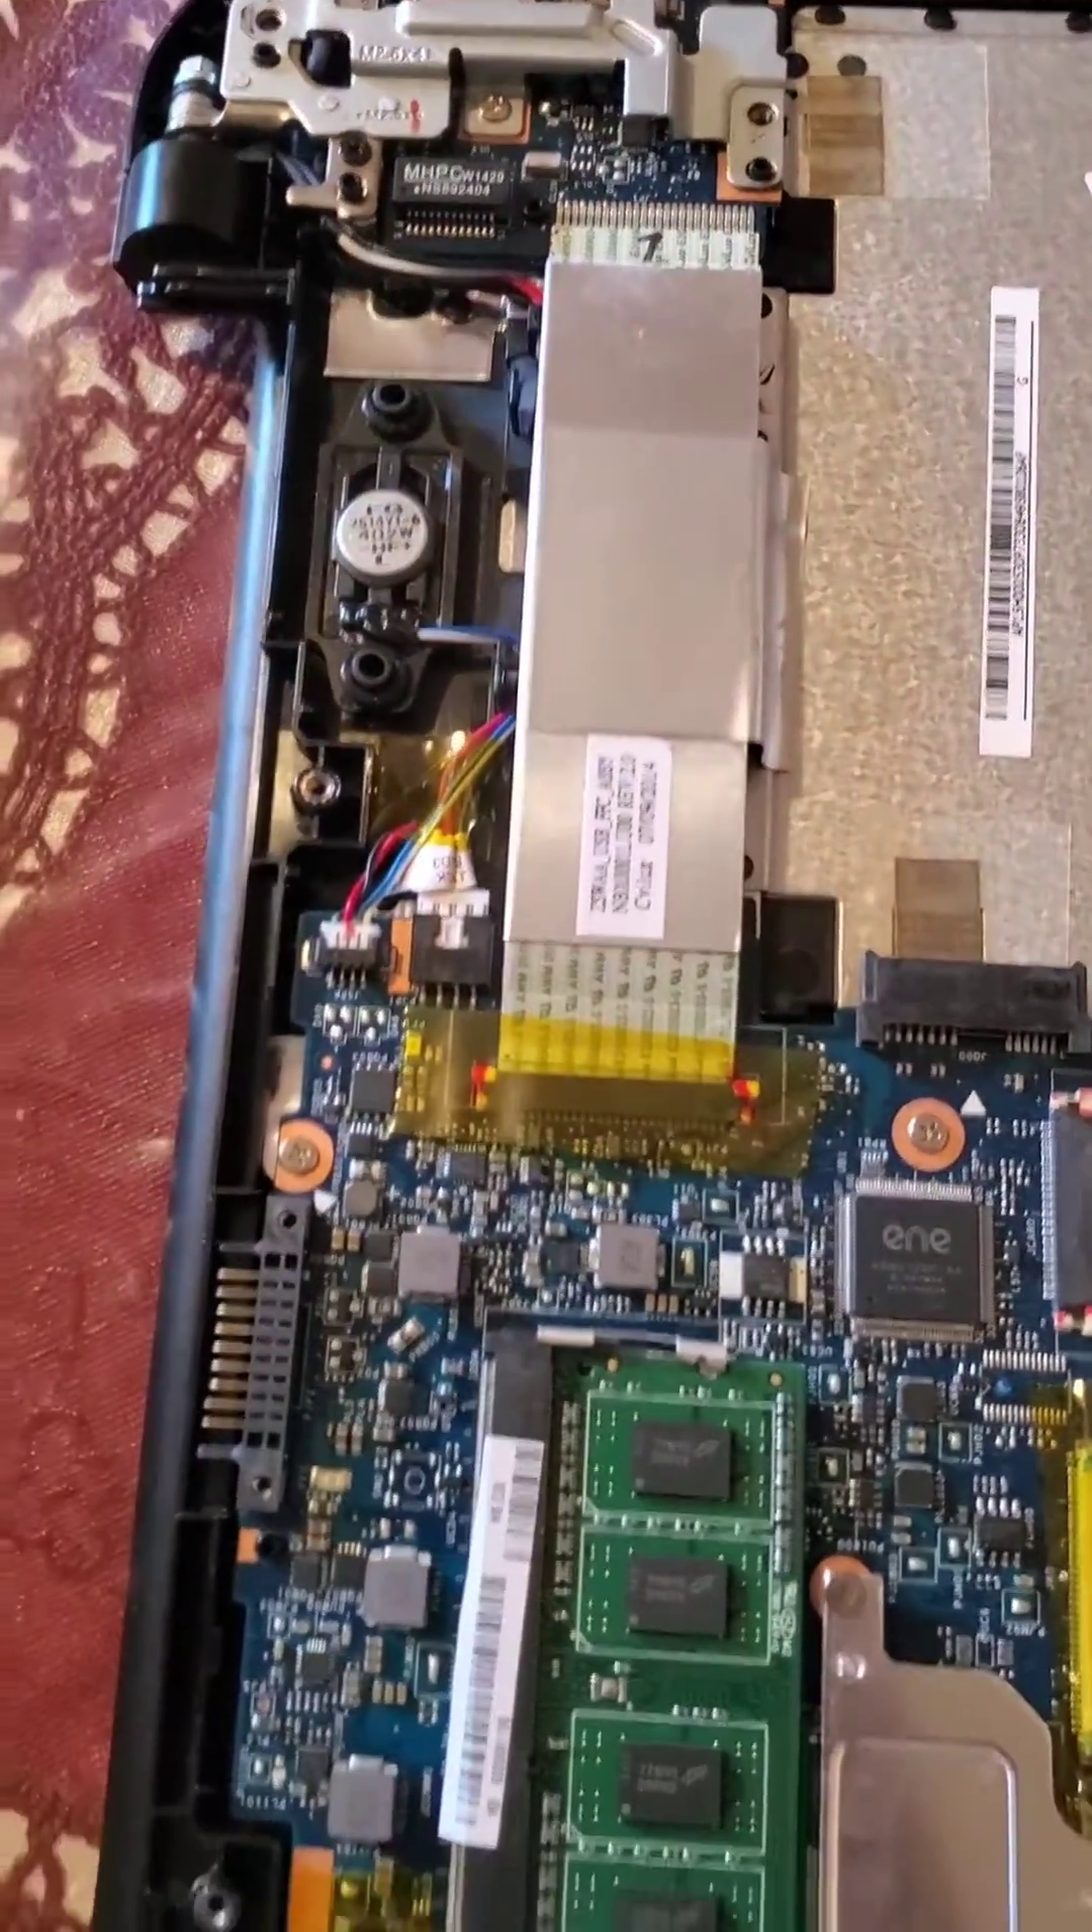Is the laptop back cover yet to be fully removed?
No.